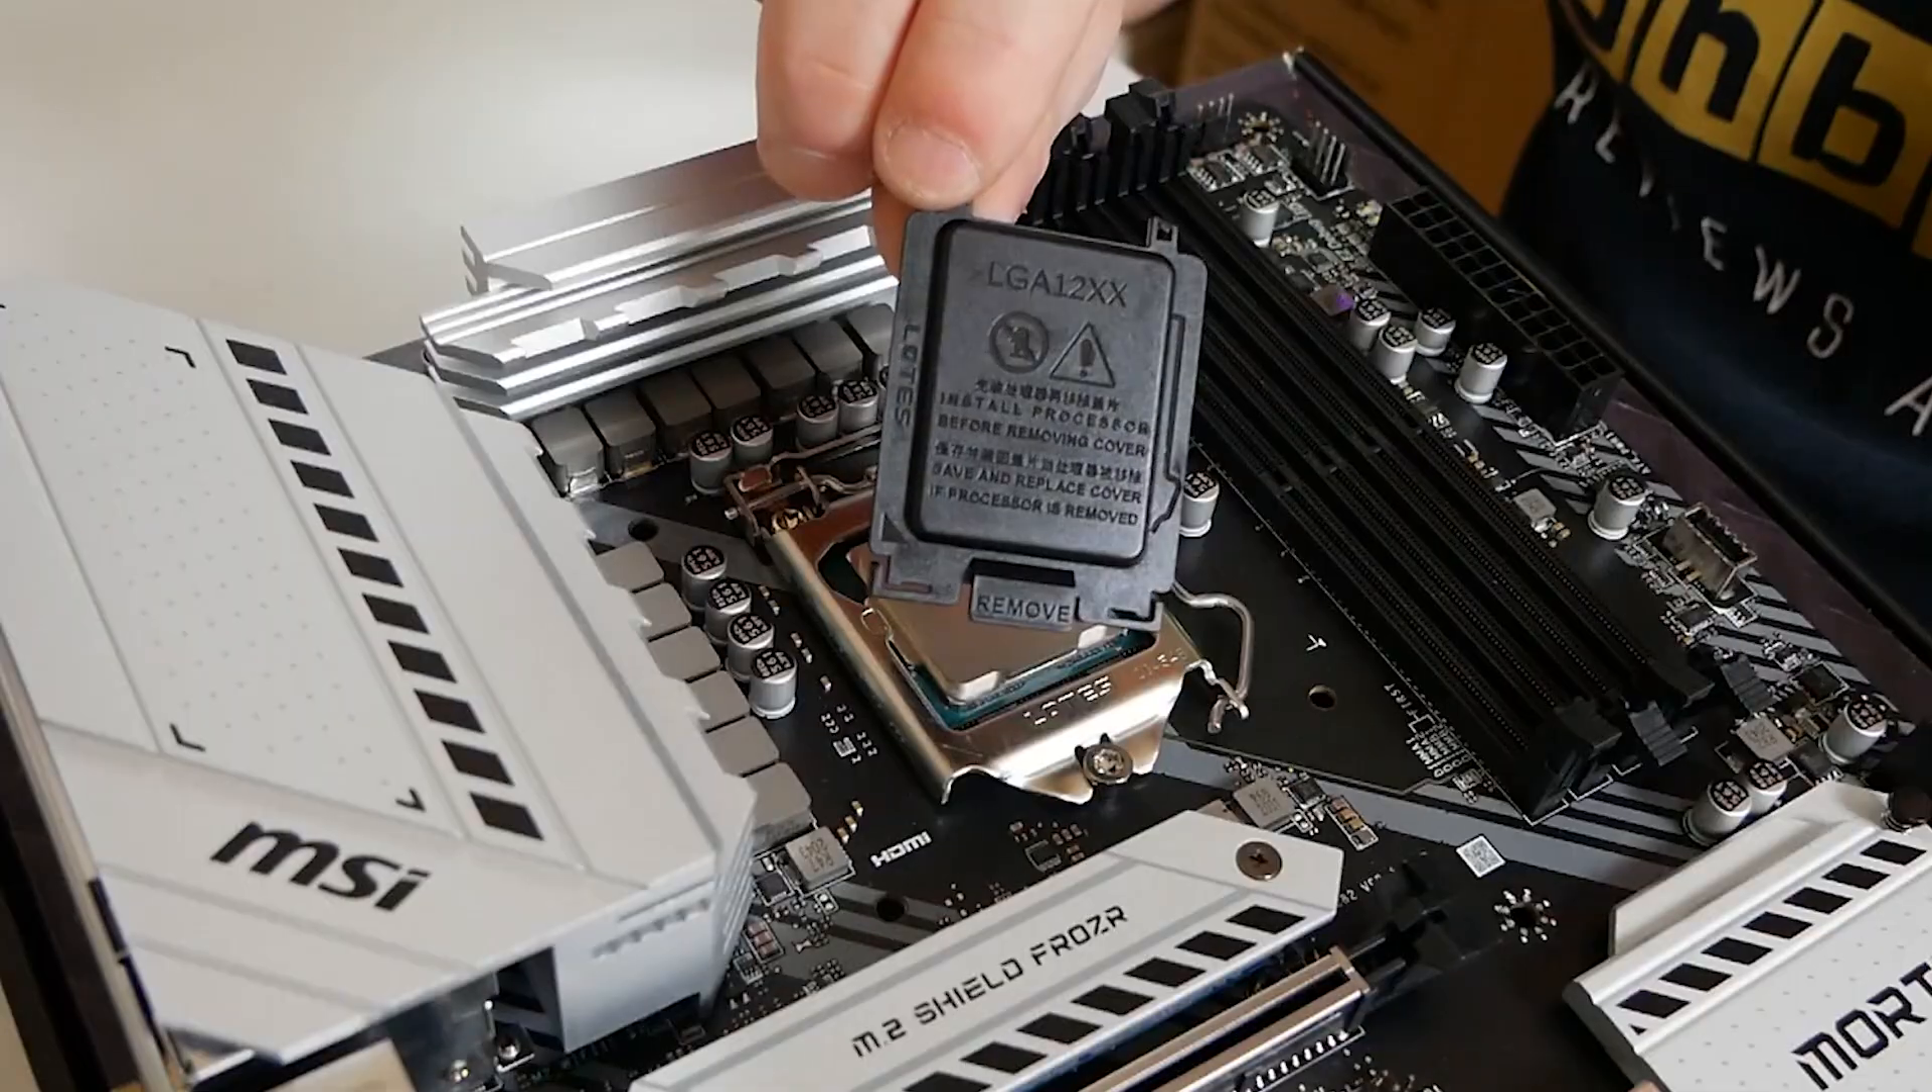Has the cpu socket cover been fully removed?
Yes.